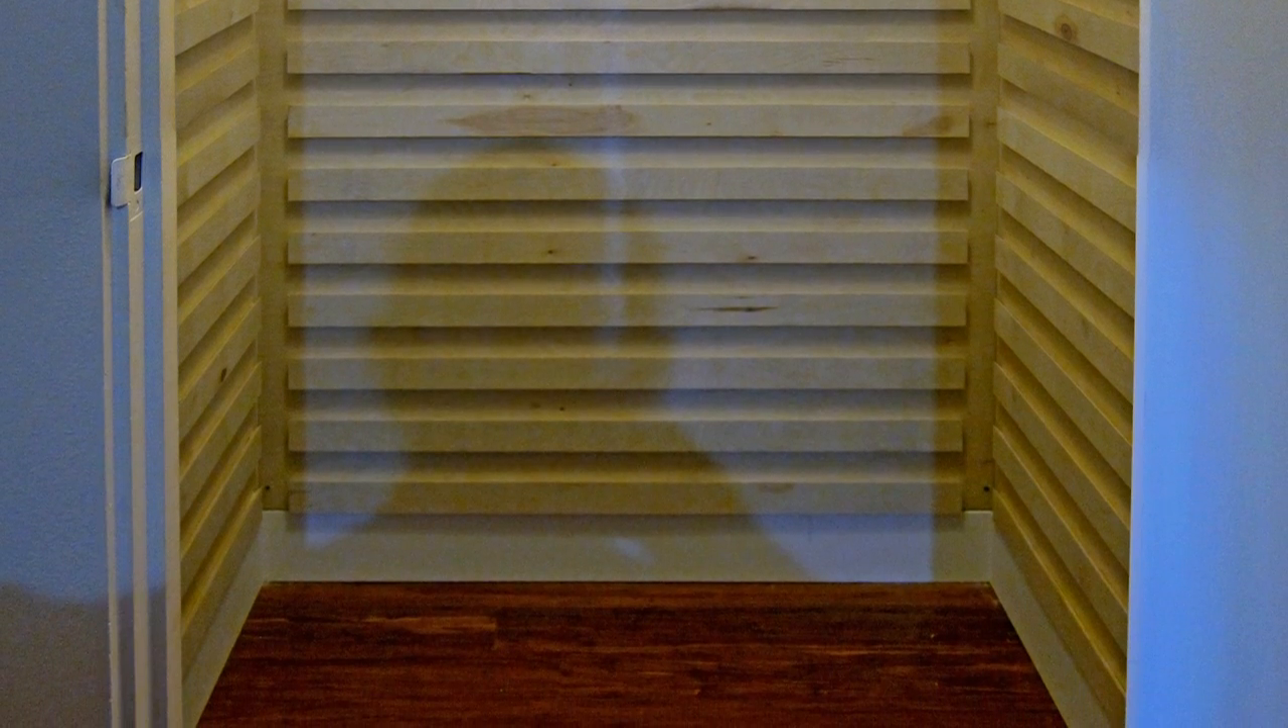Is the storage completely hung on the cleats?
No.